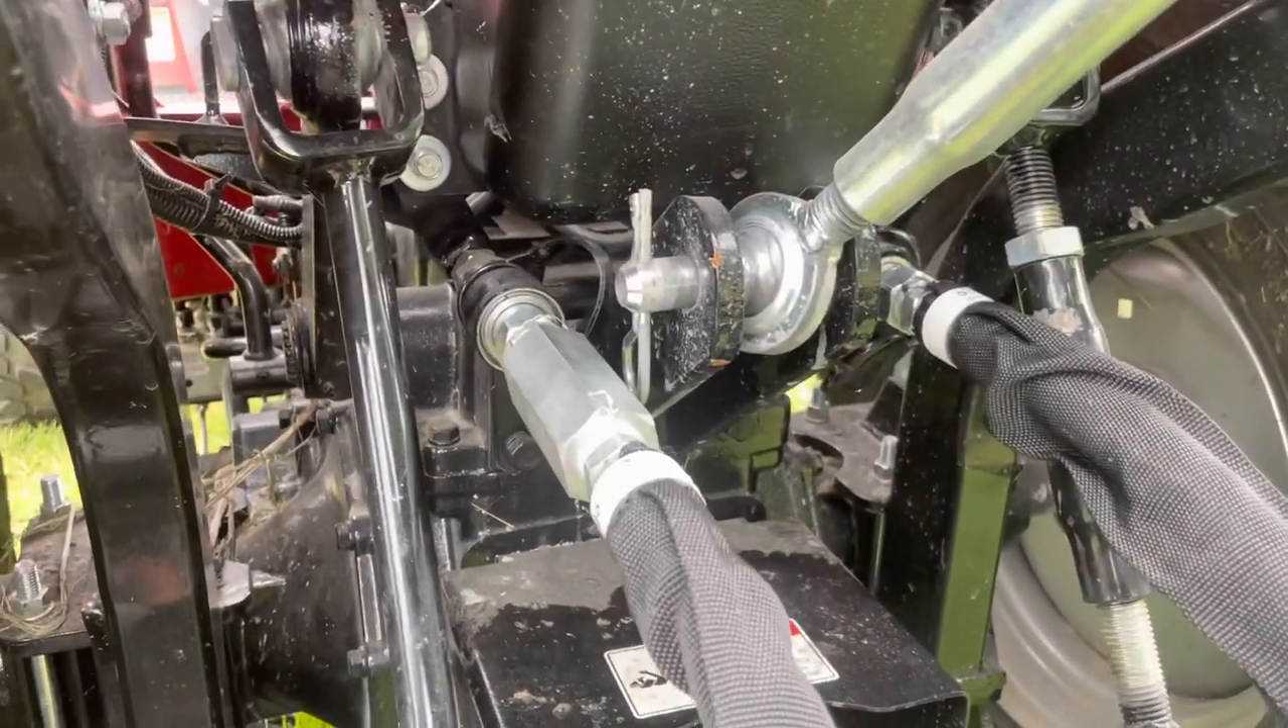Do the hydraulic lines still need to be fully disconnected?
Yes.